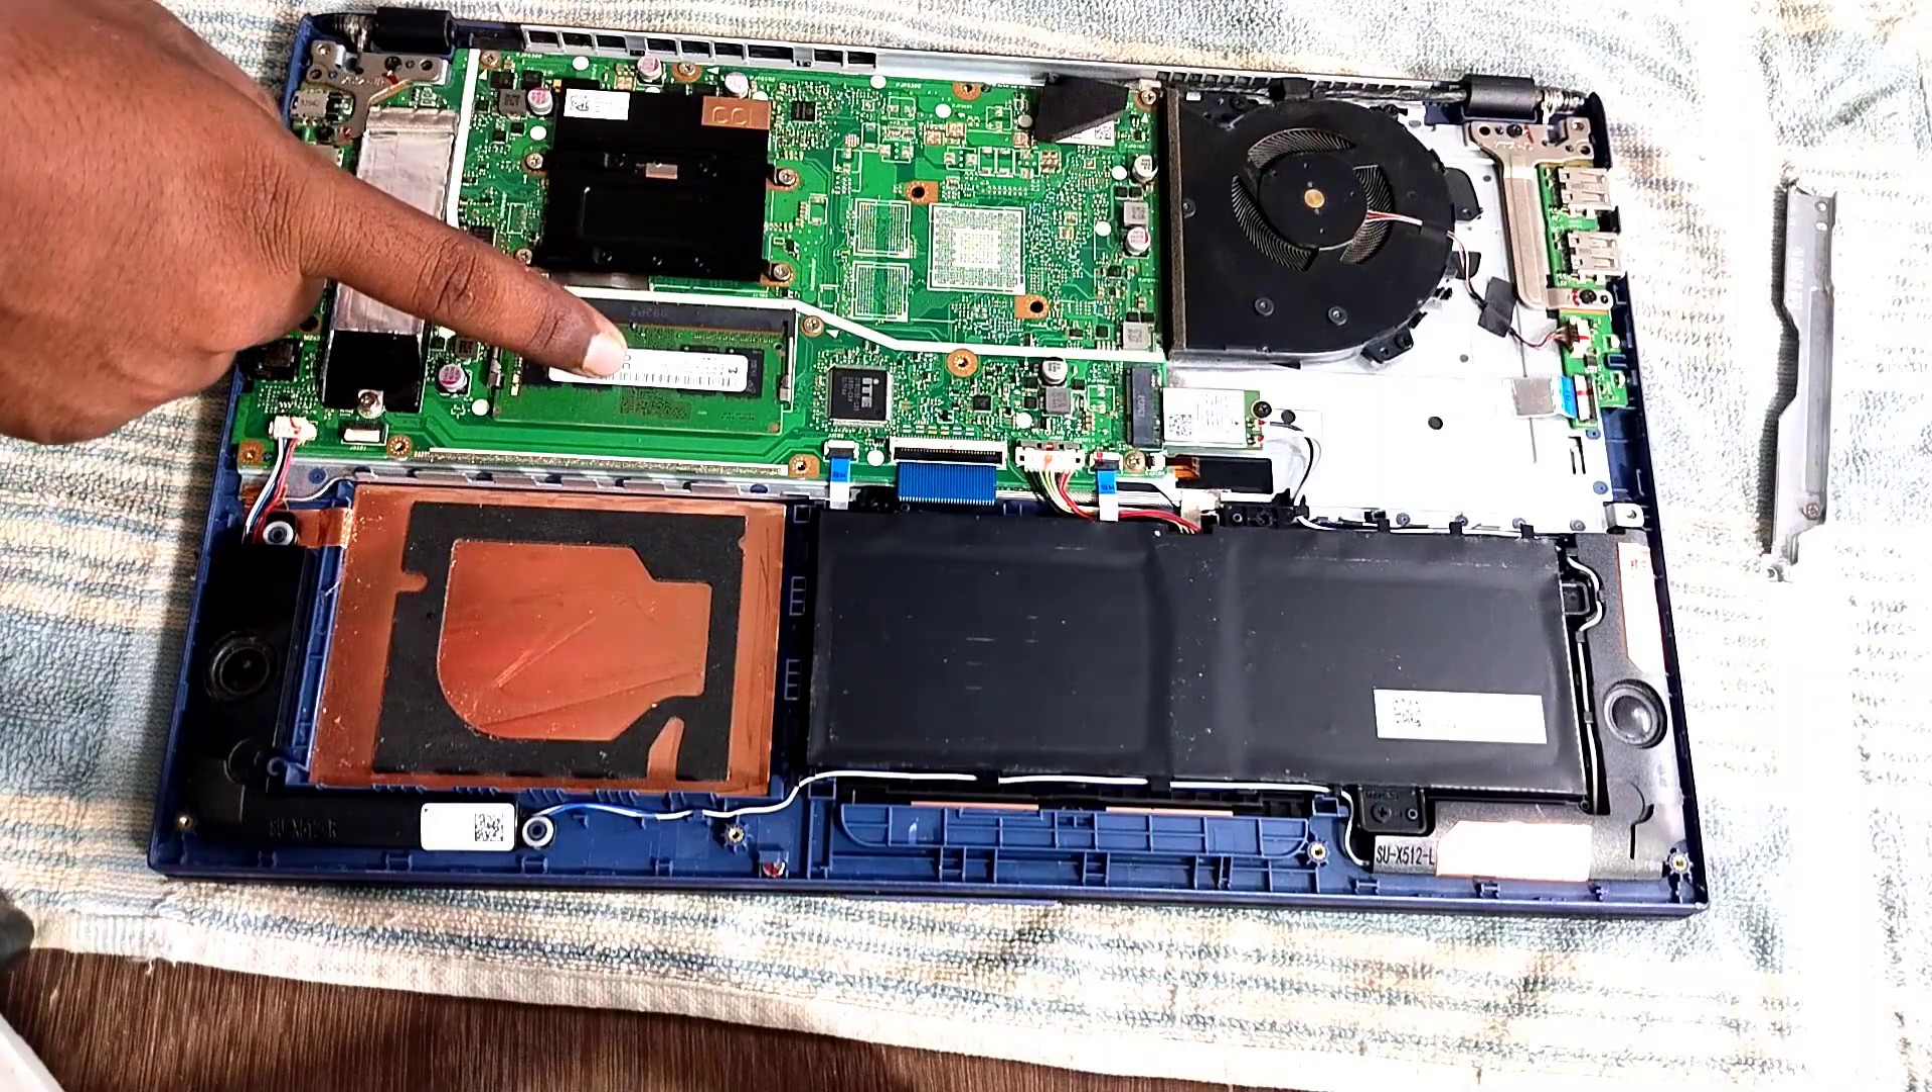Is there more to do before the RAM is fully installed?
No.